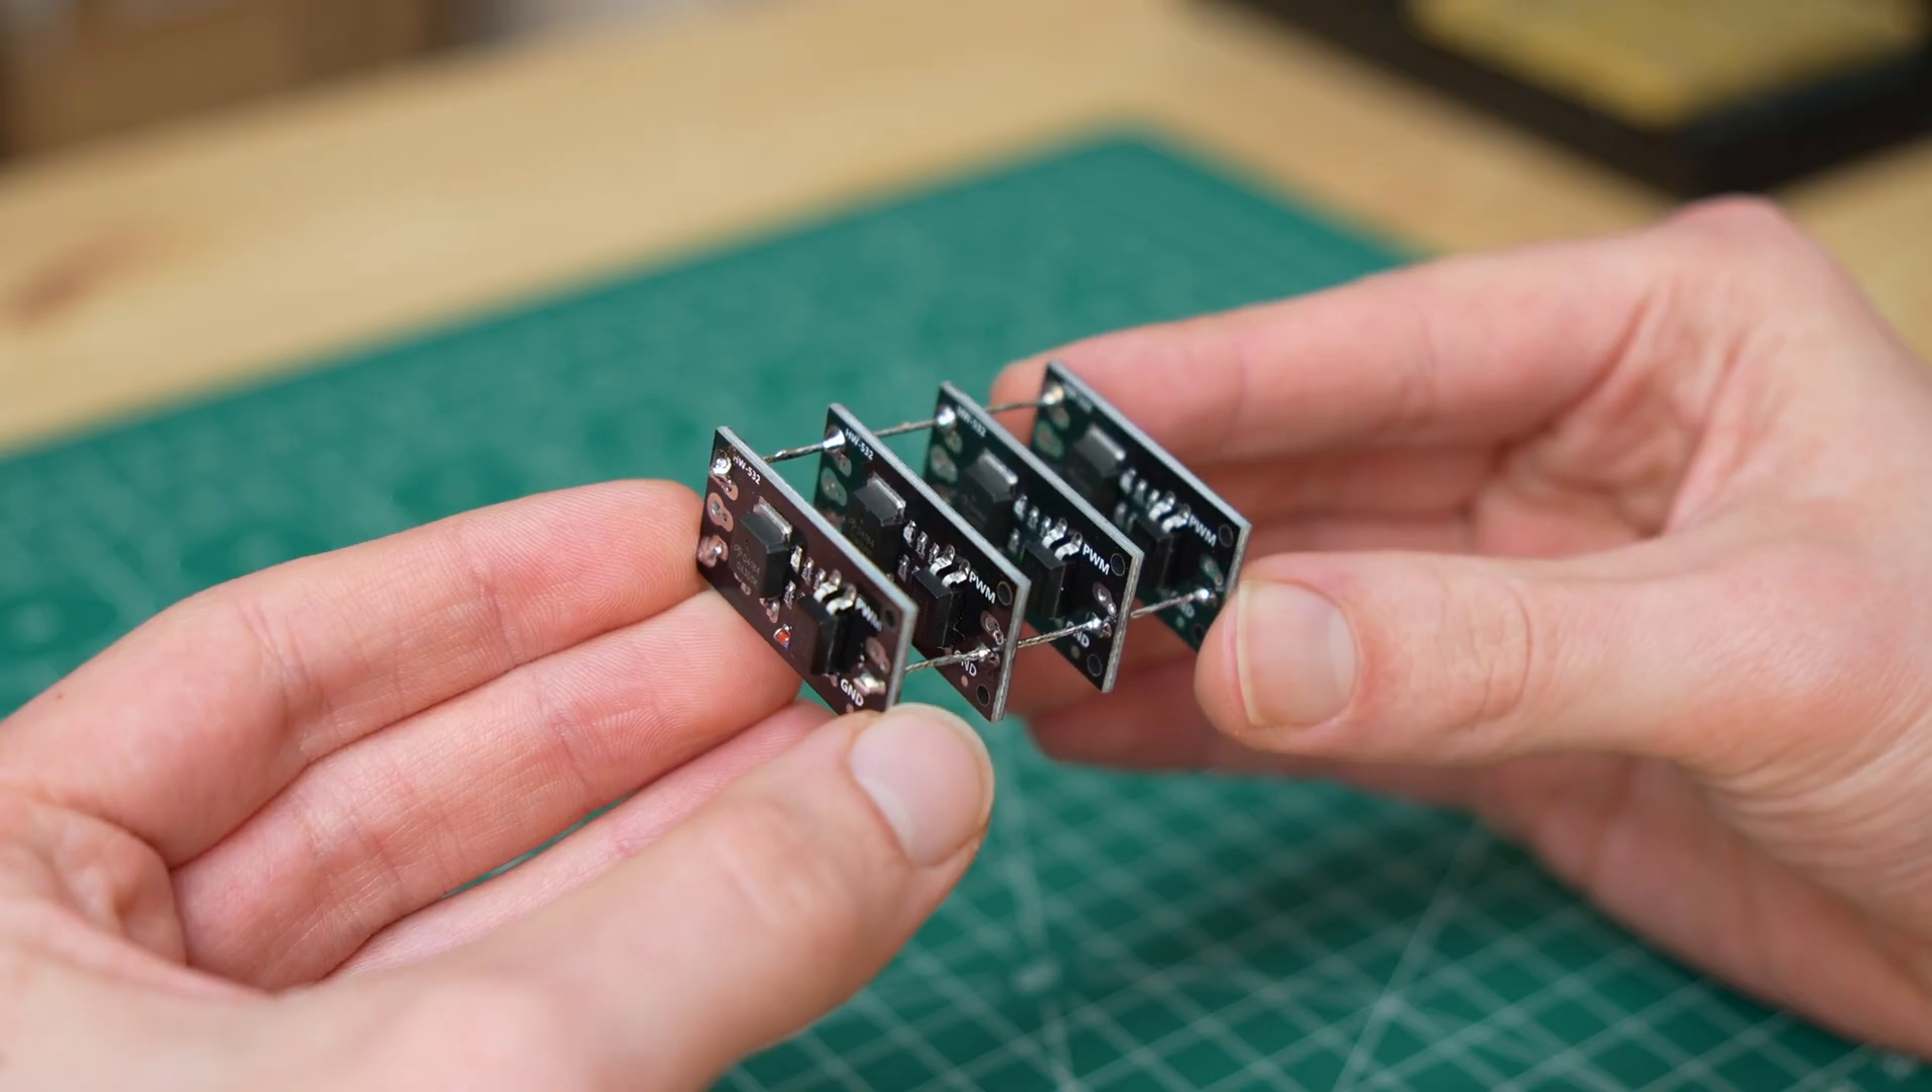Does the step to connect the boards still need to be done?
No.